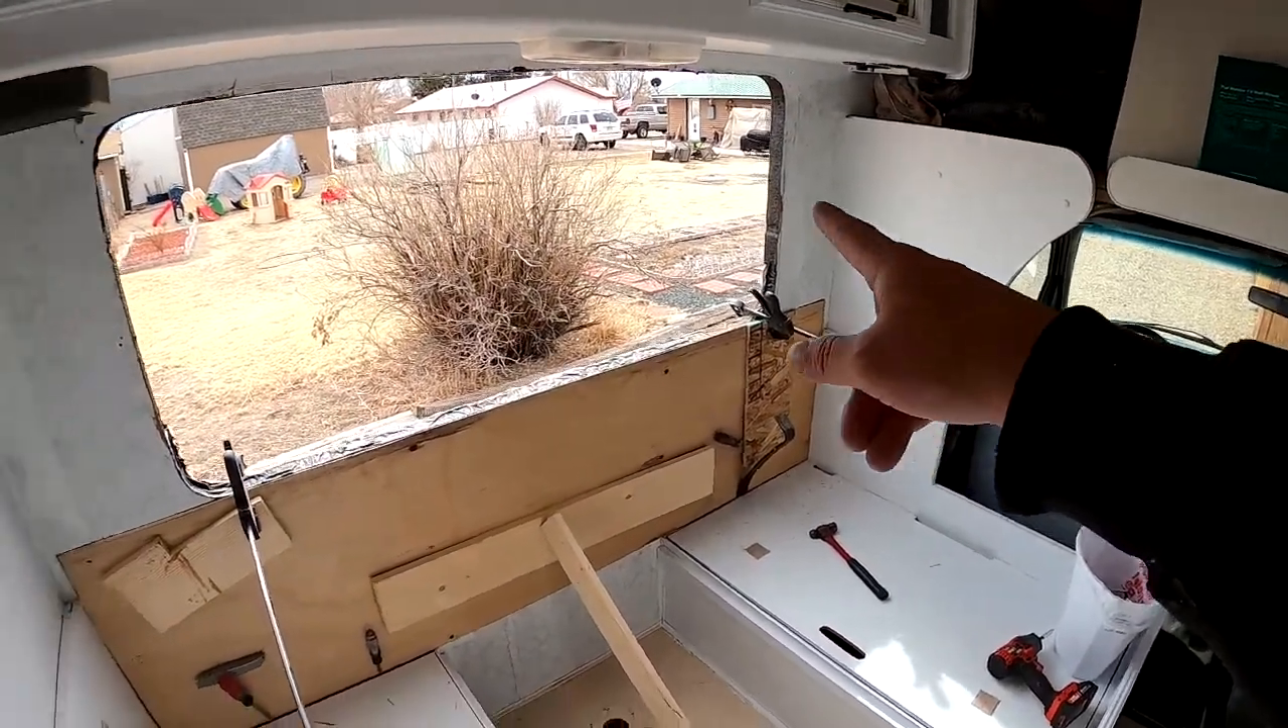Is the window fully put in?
No.